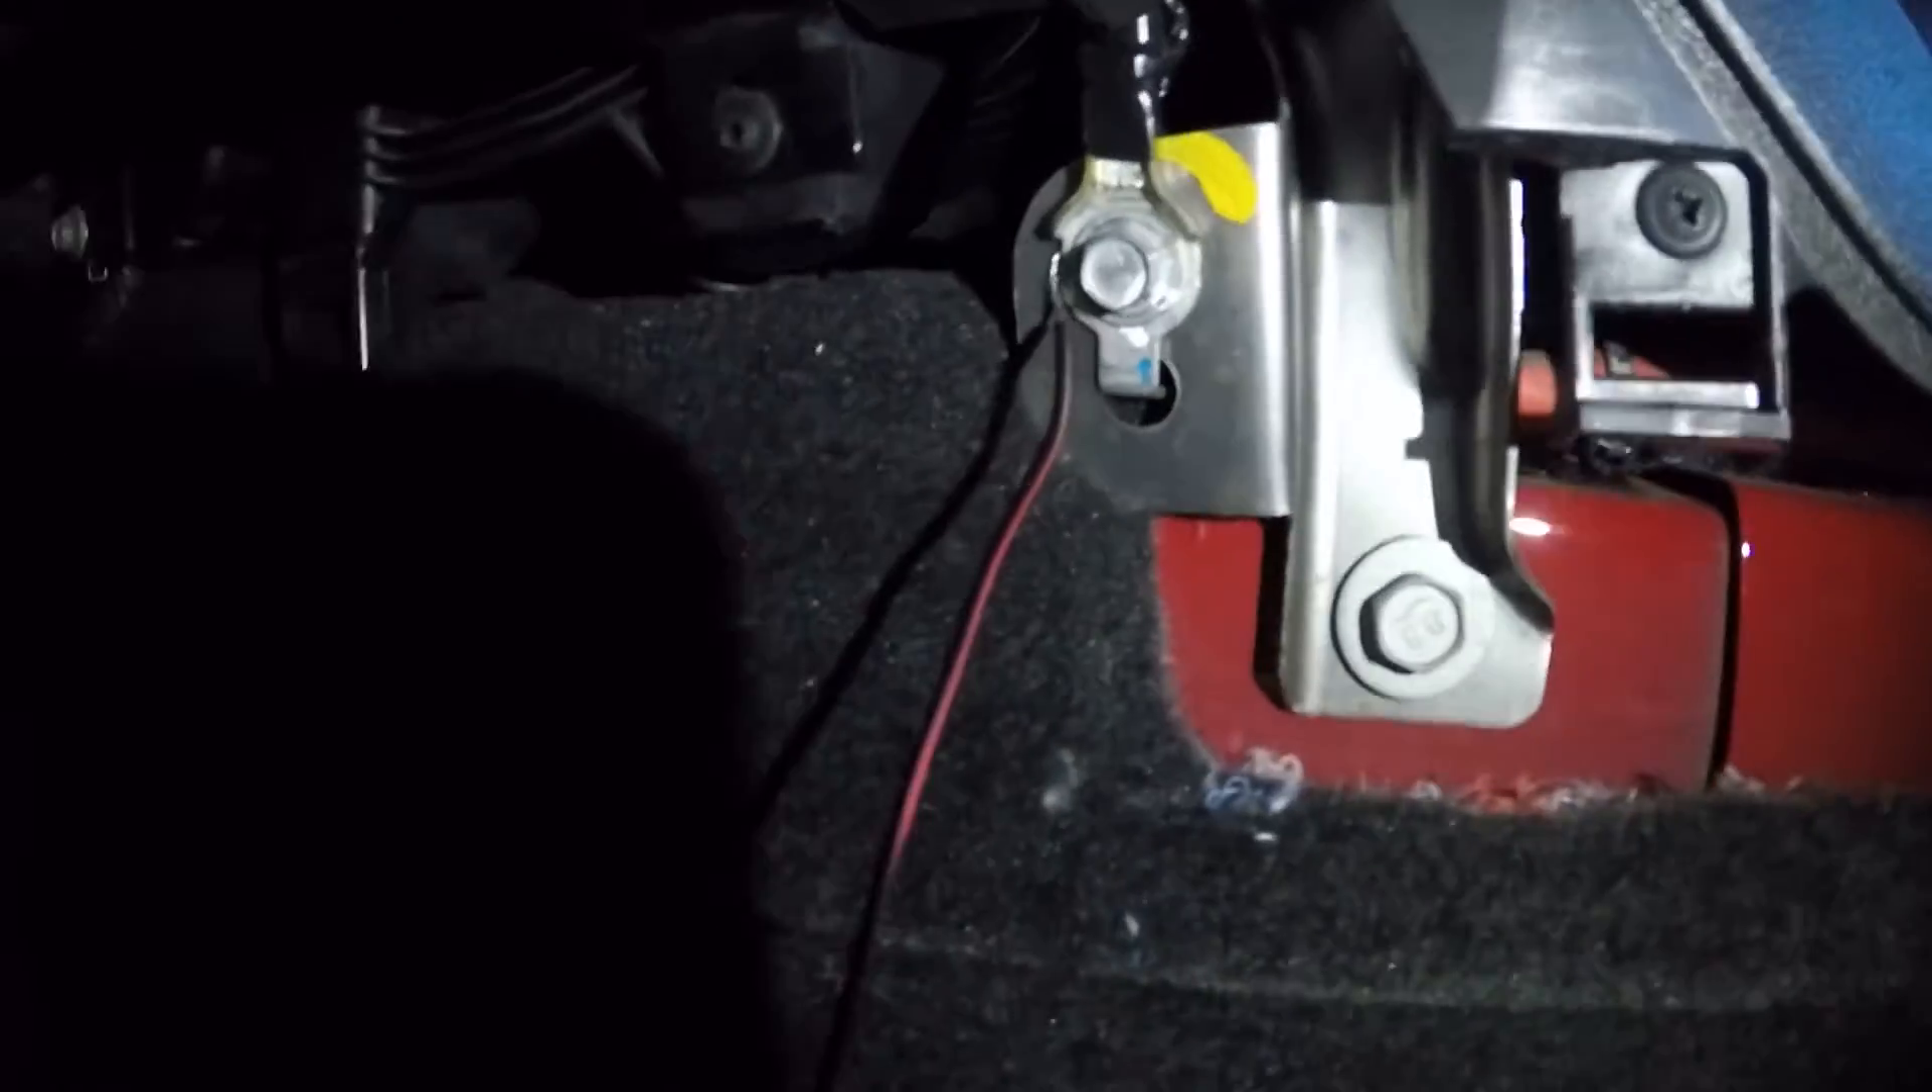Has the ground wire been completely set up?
Yes.